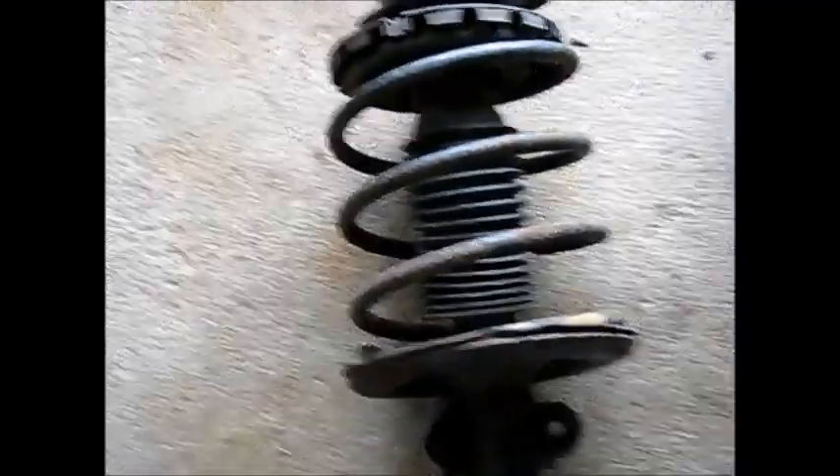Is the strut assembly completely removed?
Yes.